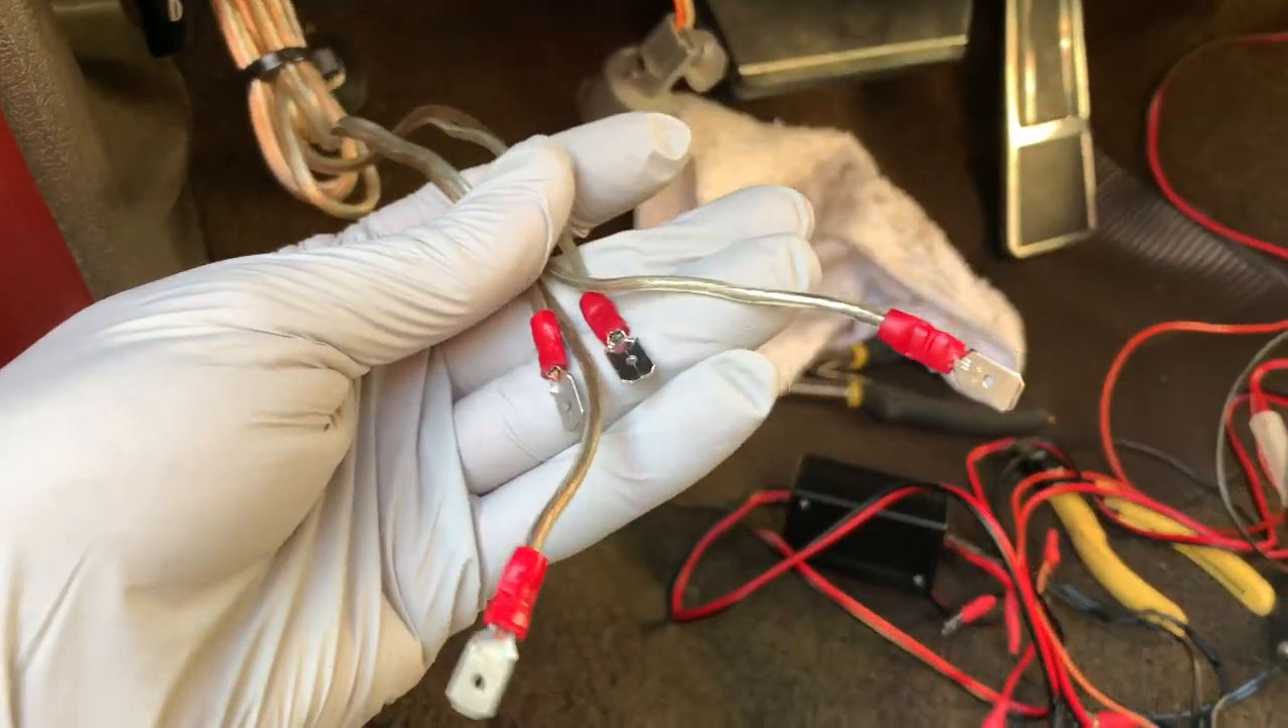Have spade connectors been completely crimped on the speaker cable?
Yes.